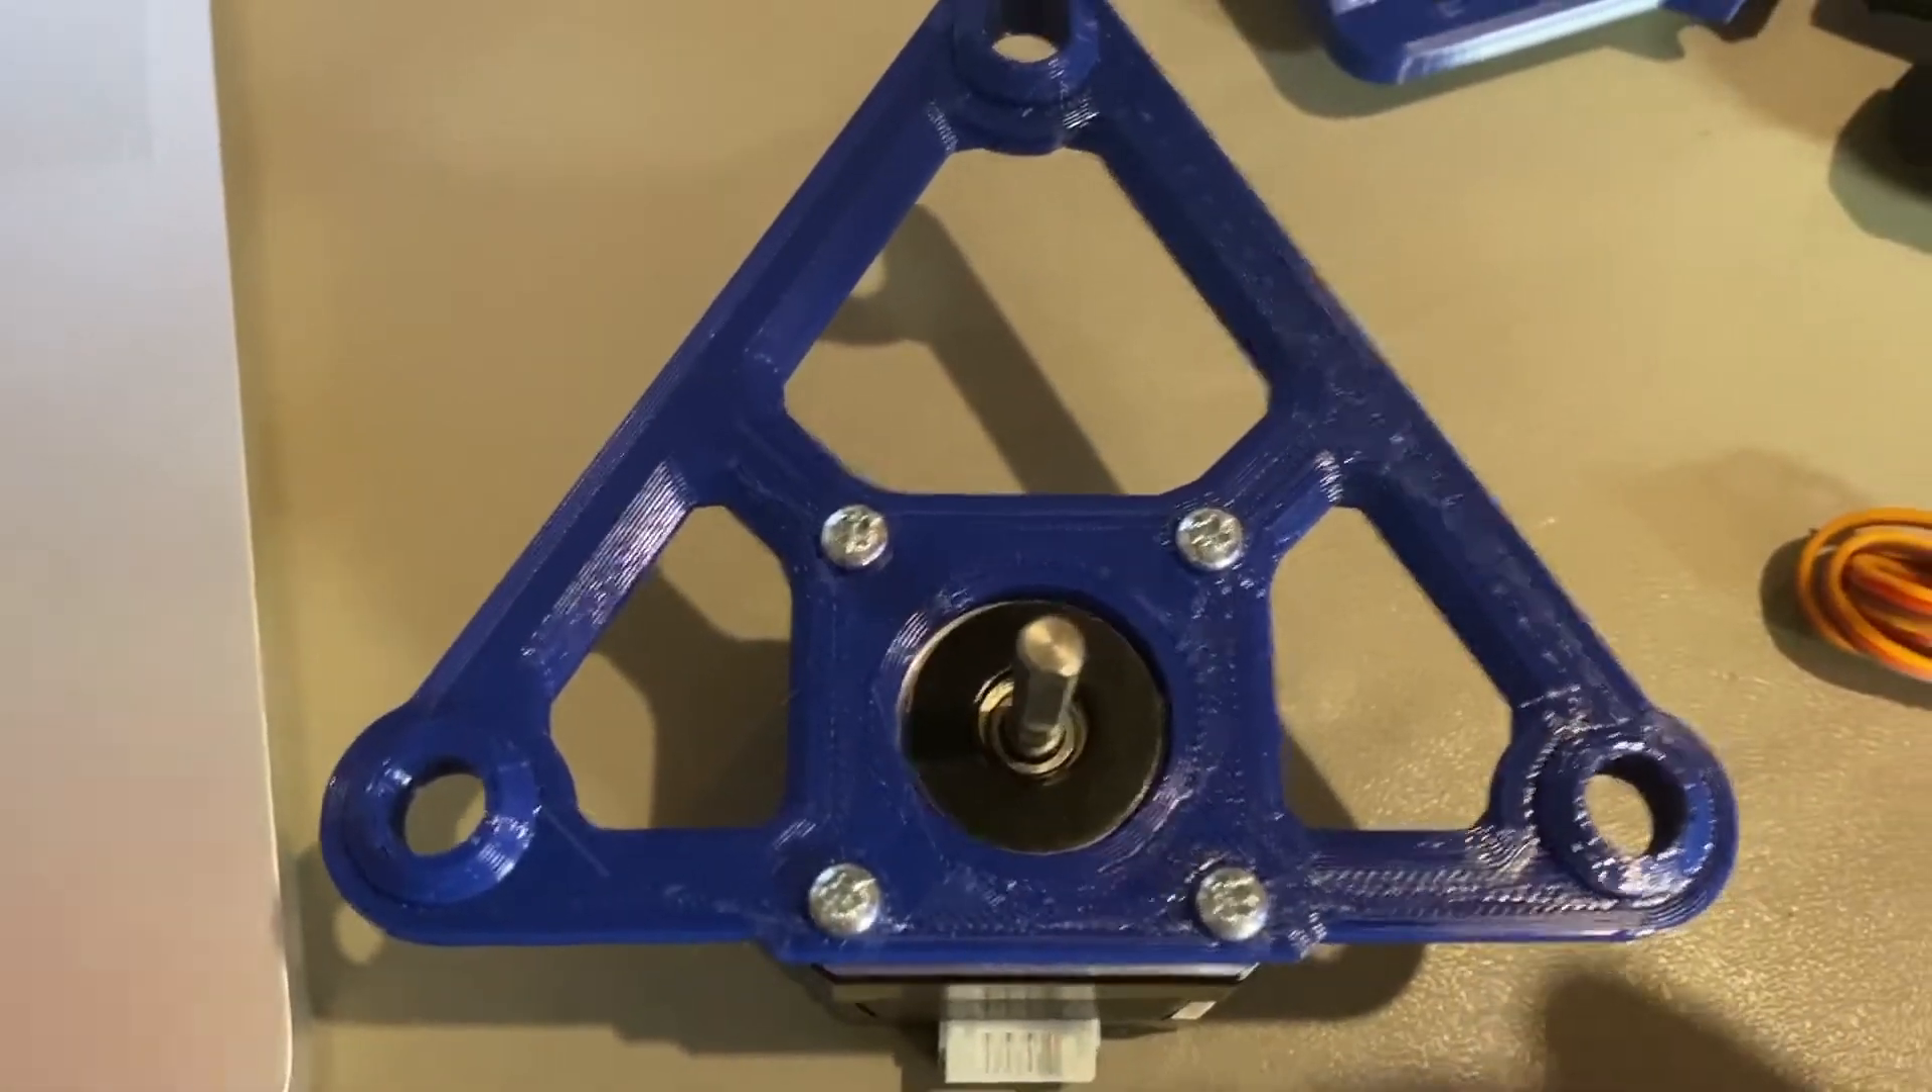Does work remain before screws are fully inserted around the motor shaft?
No.